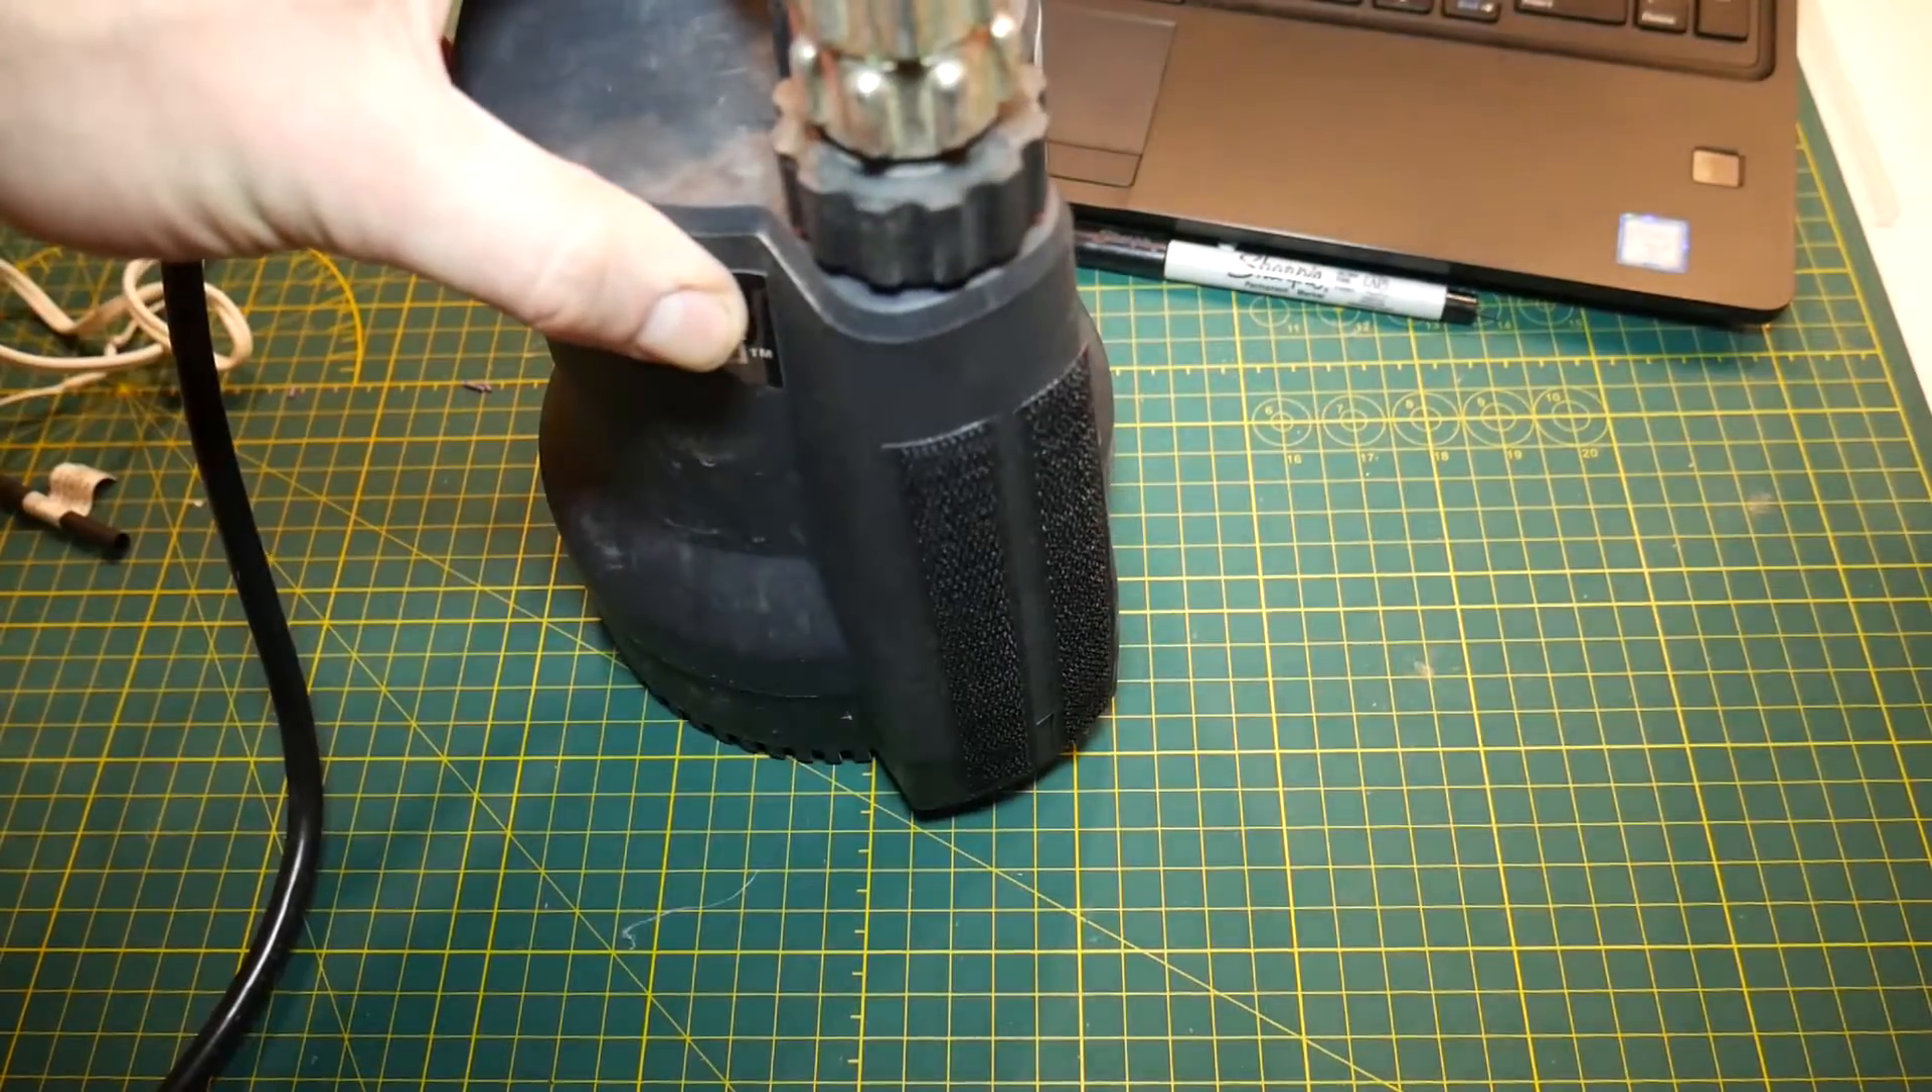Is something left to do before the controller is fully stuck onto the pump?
Yes.